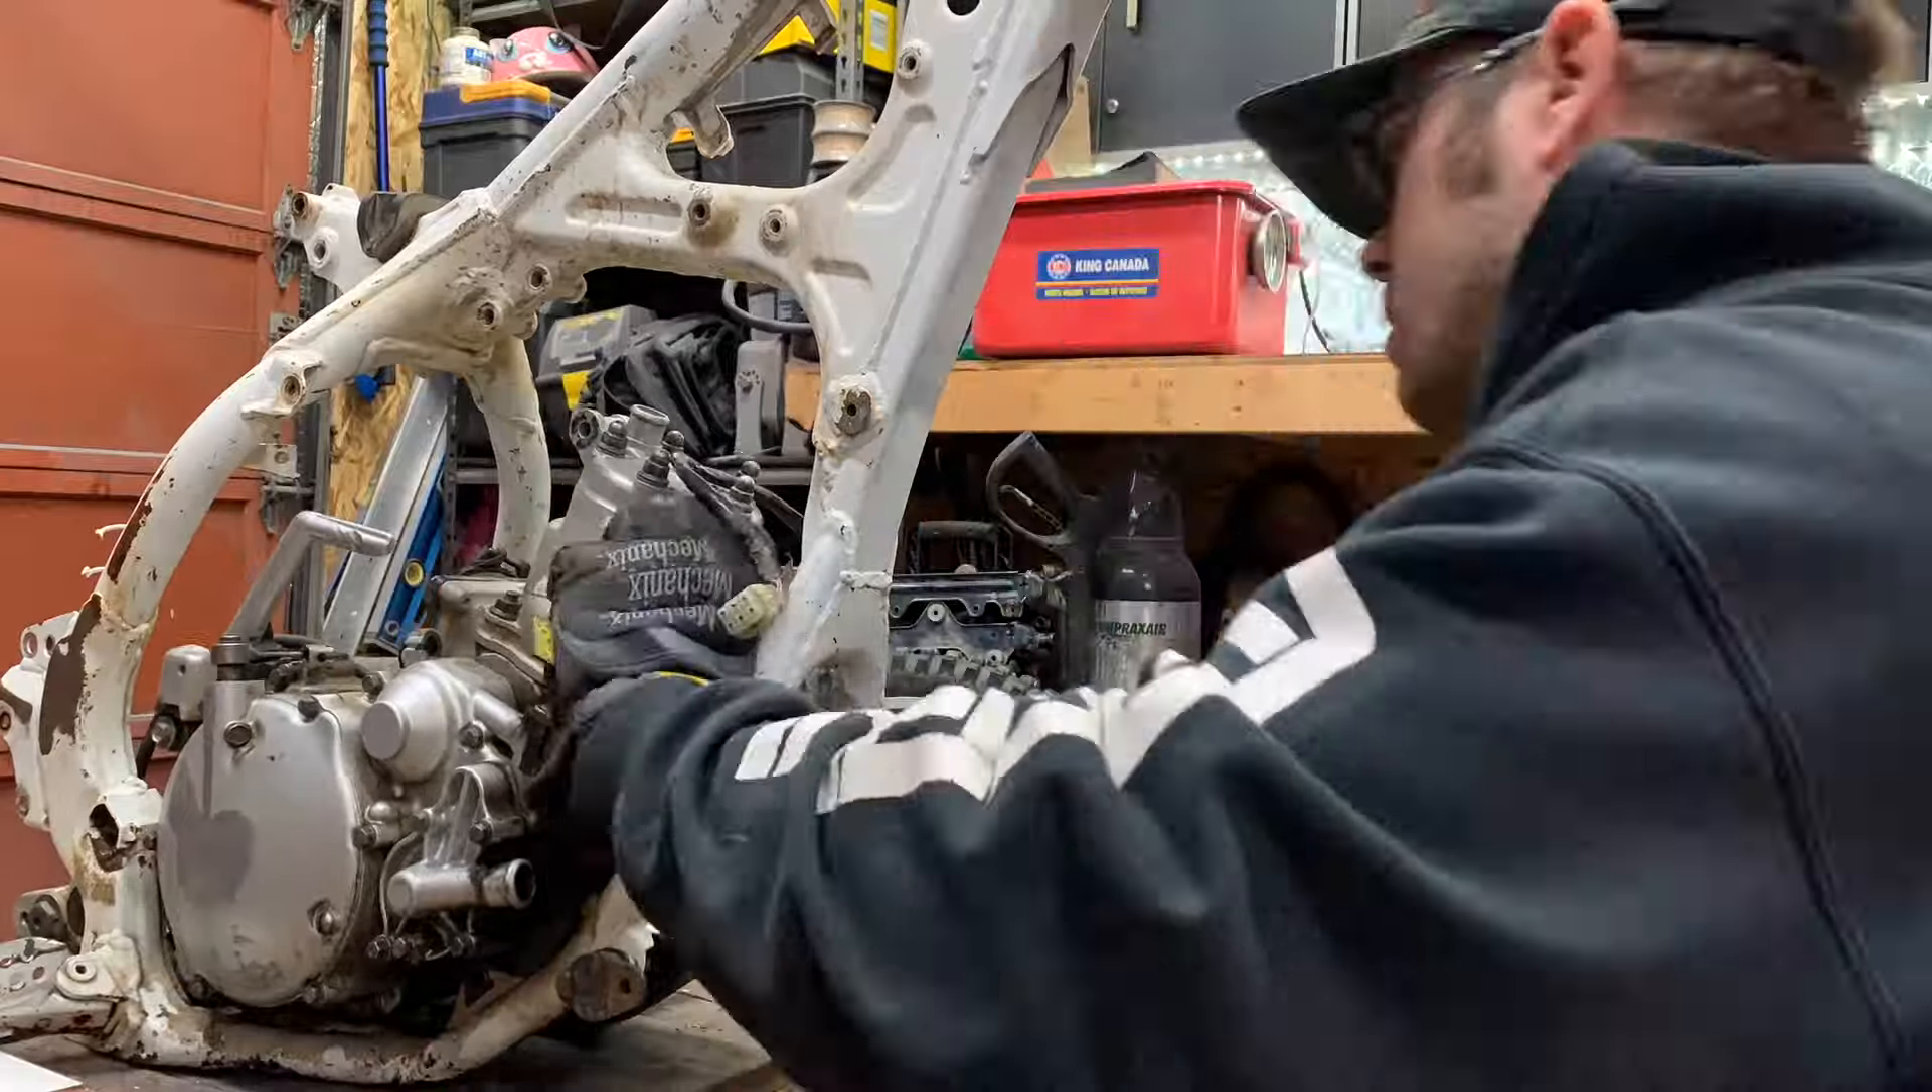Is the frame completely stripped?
No.